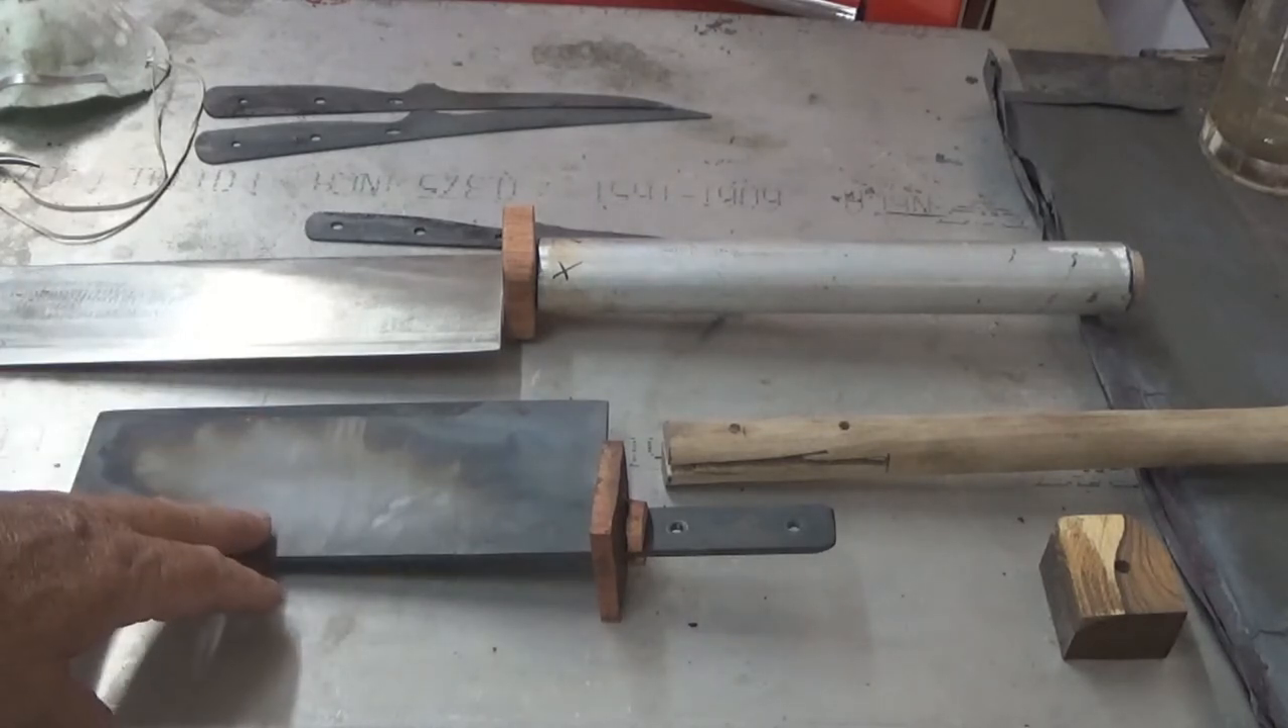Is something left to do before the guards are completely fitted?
No.